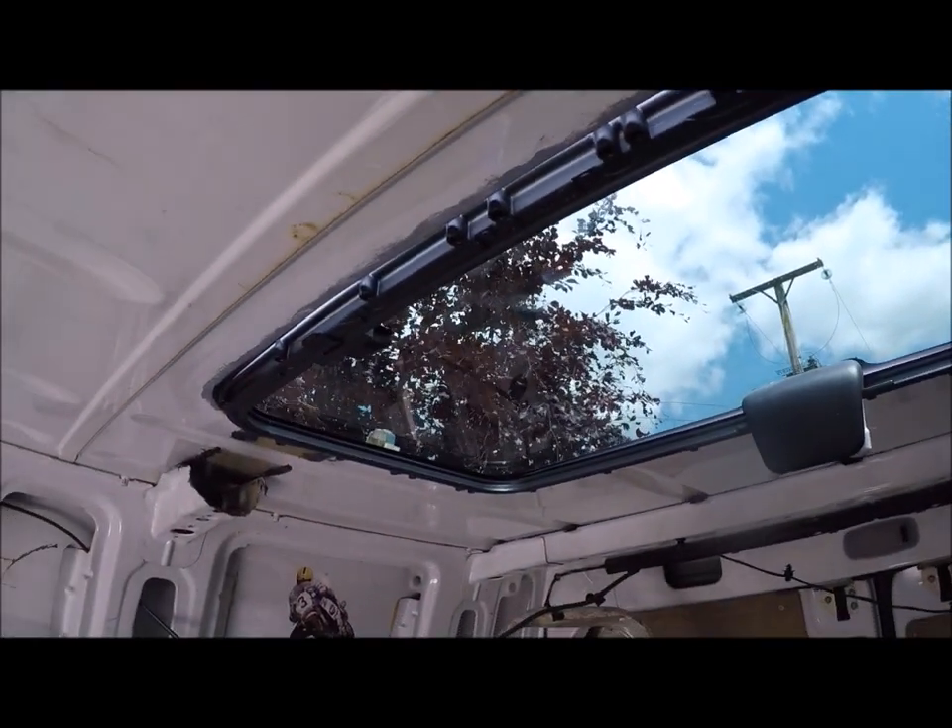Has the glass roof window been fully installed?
Yes.